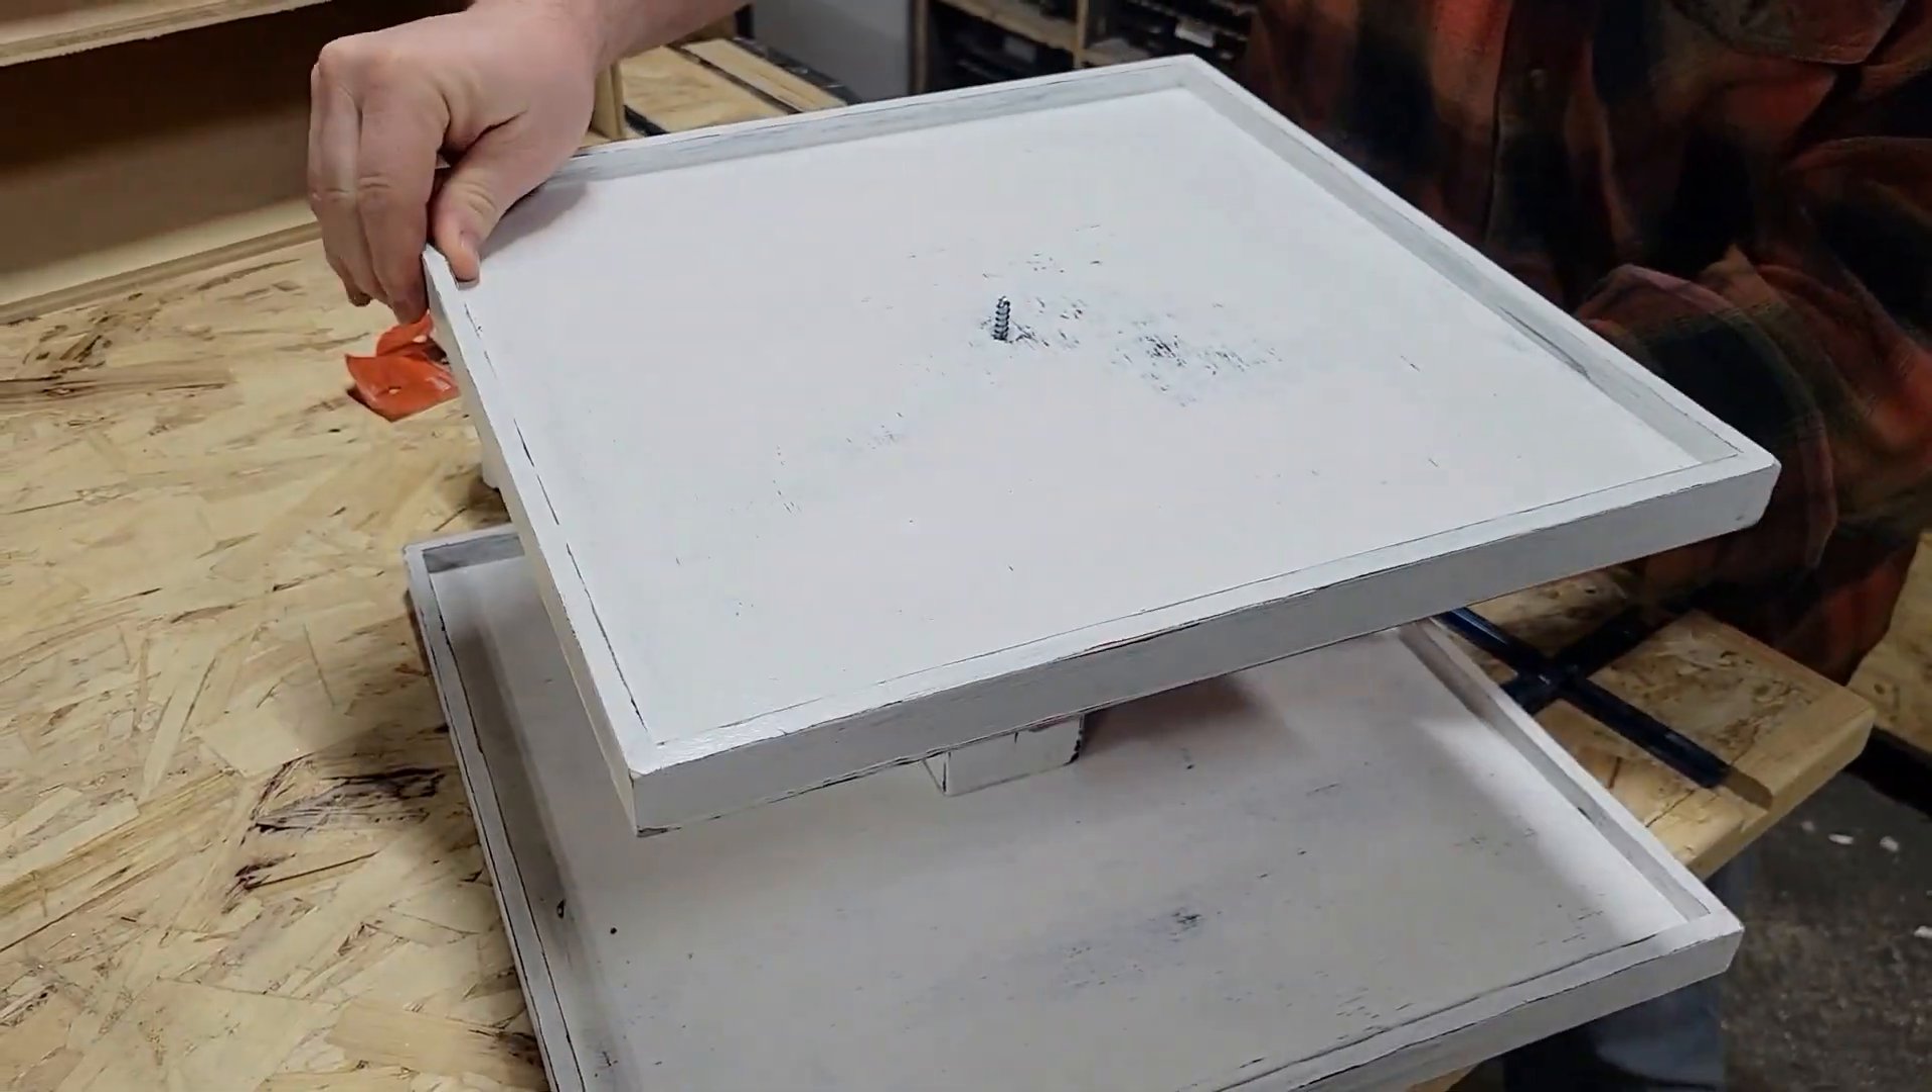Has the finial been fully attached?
No.